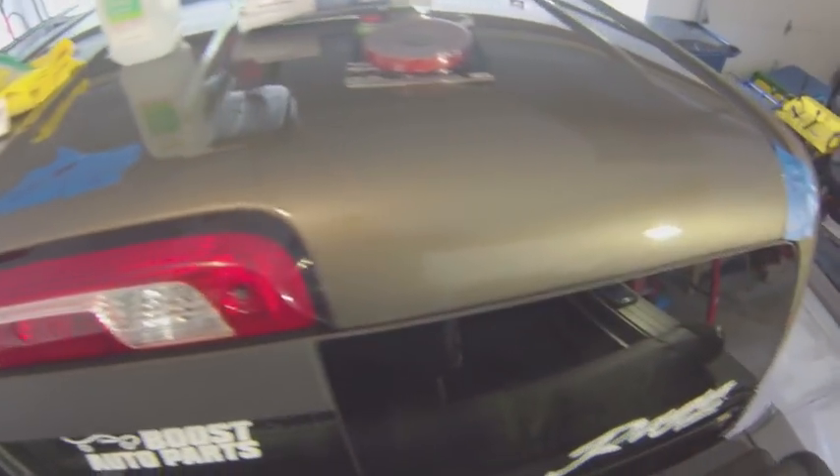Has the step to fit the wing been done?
No.